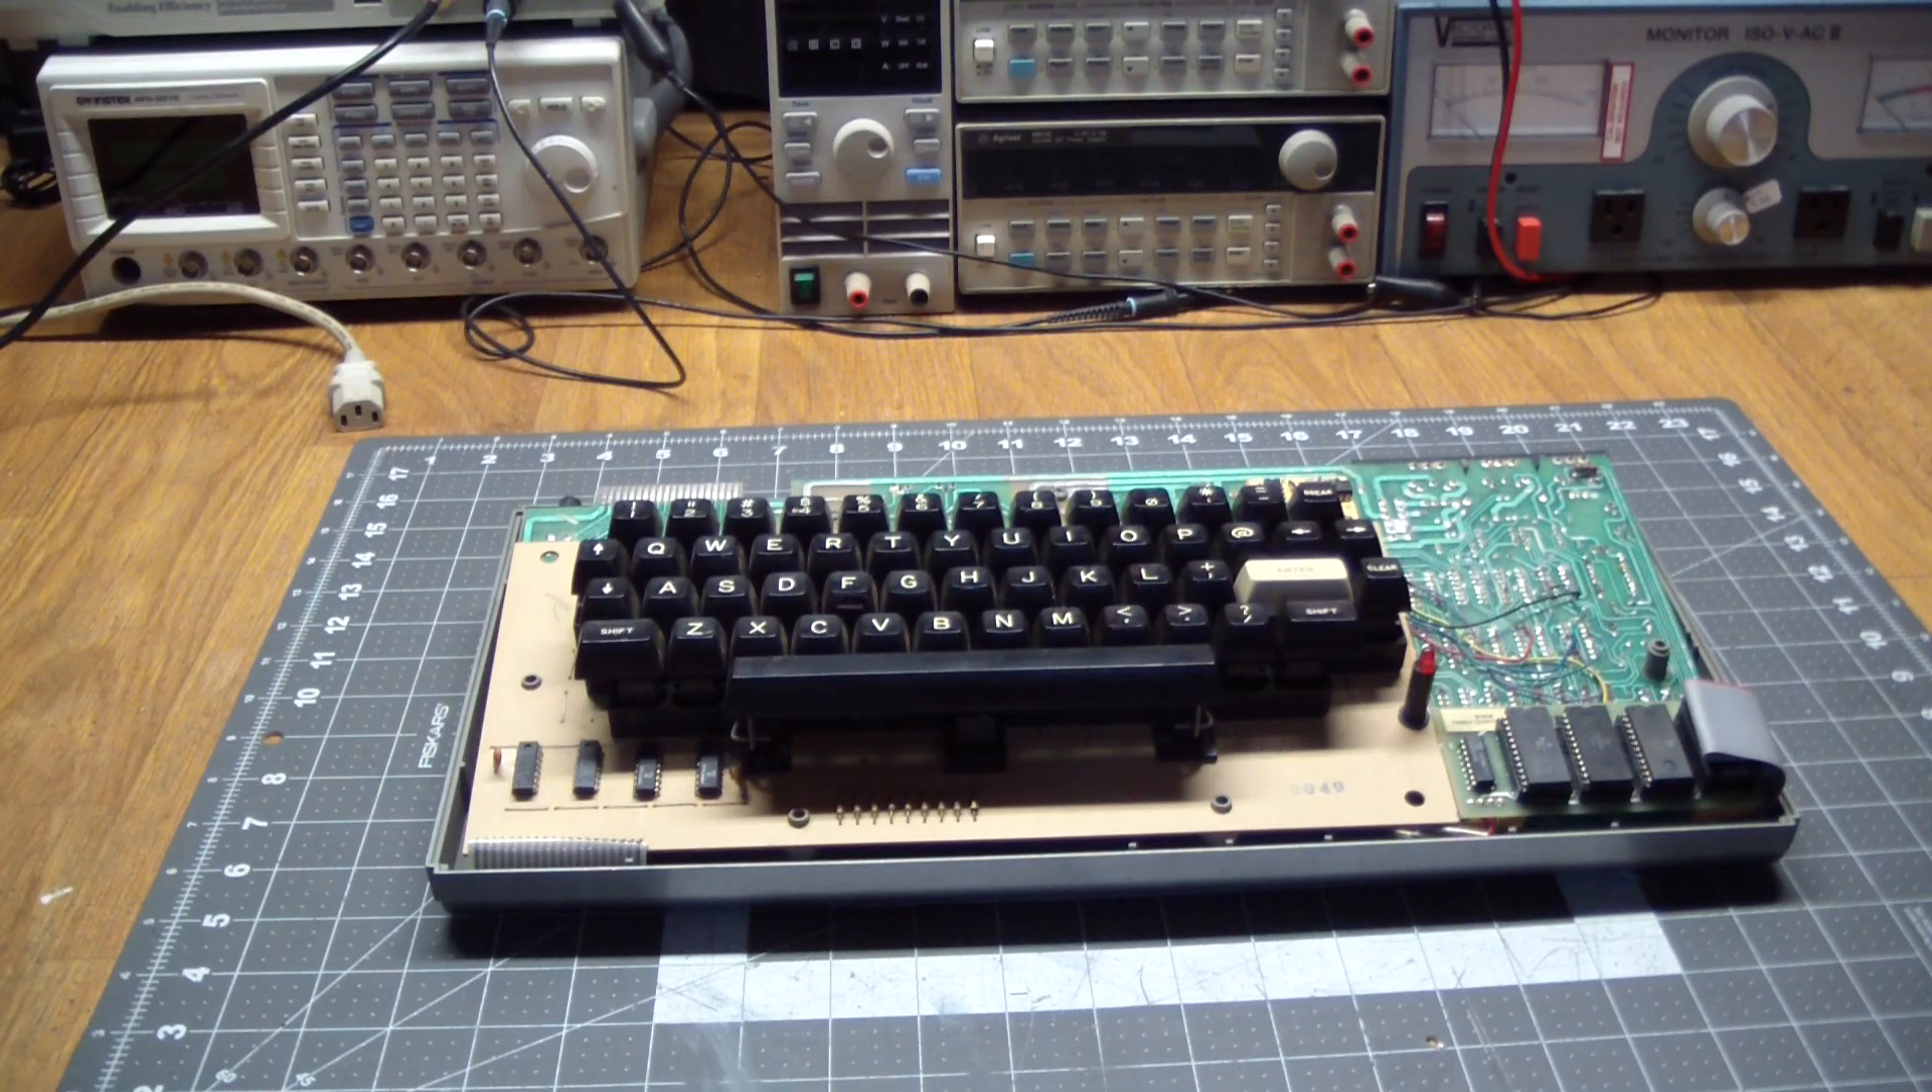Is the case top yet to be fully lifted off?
No.